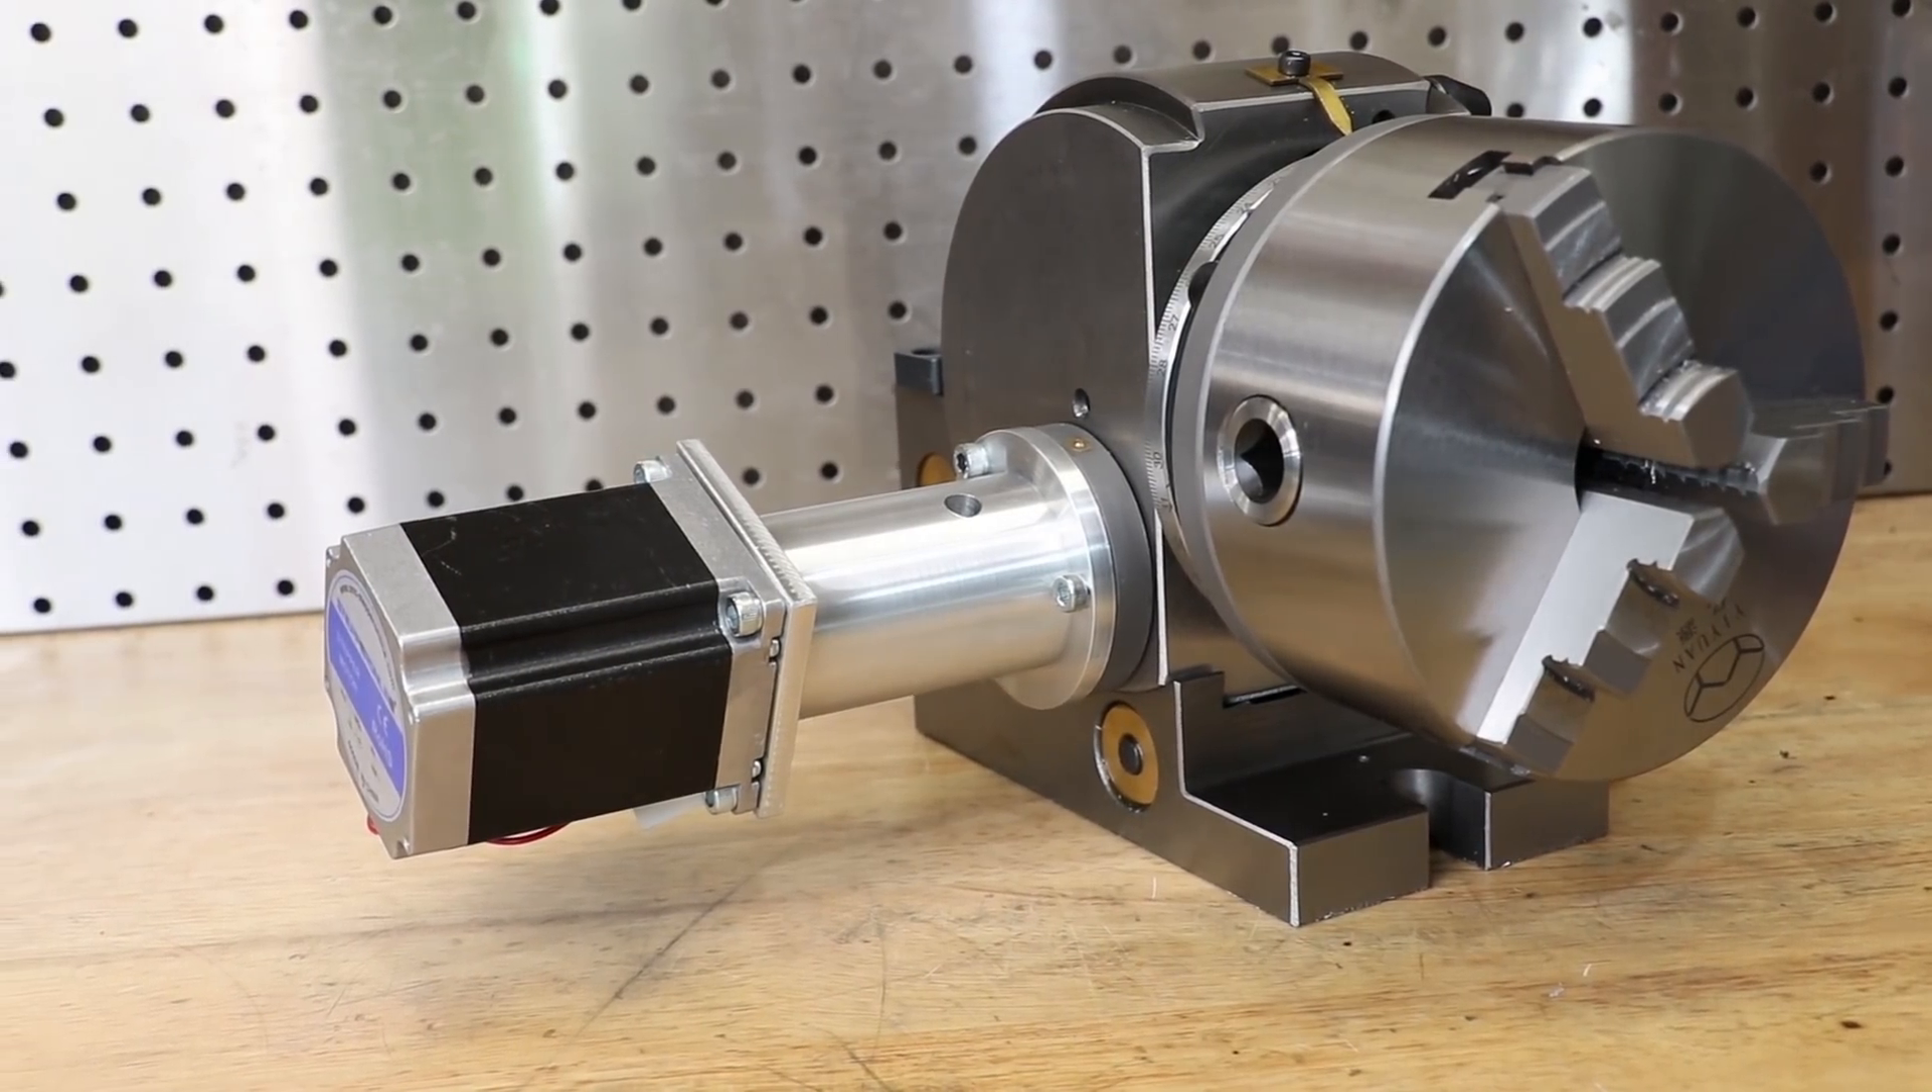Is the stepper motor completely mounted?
Yes.